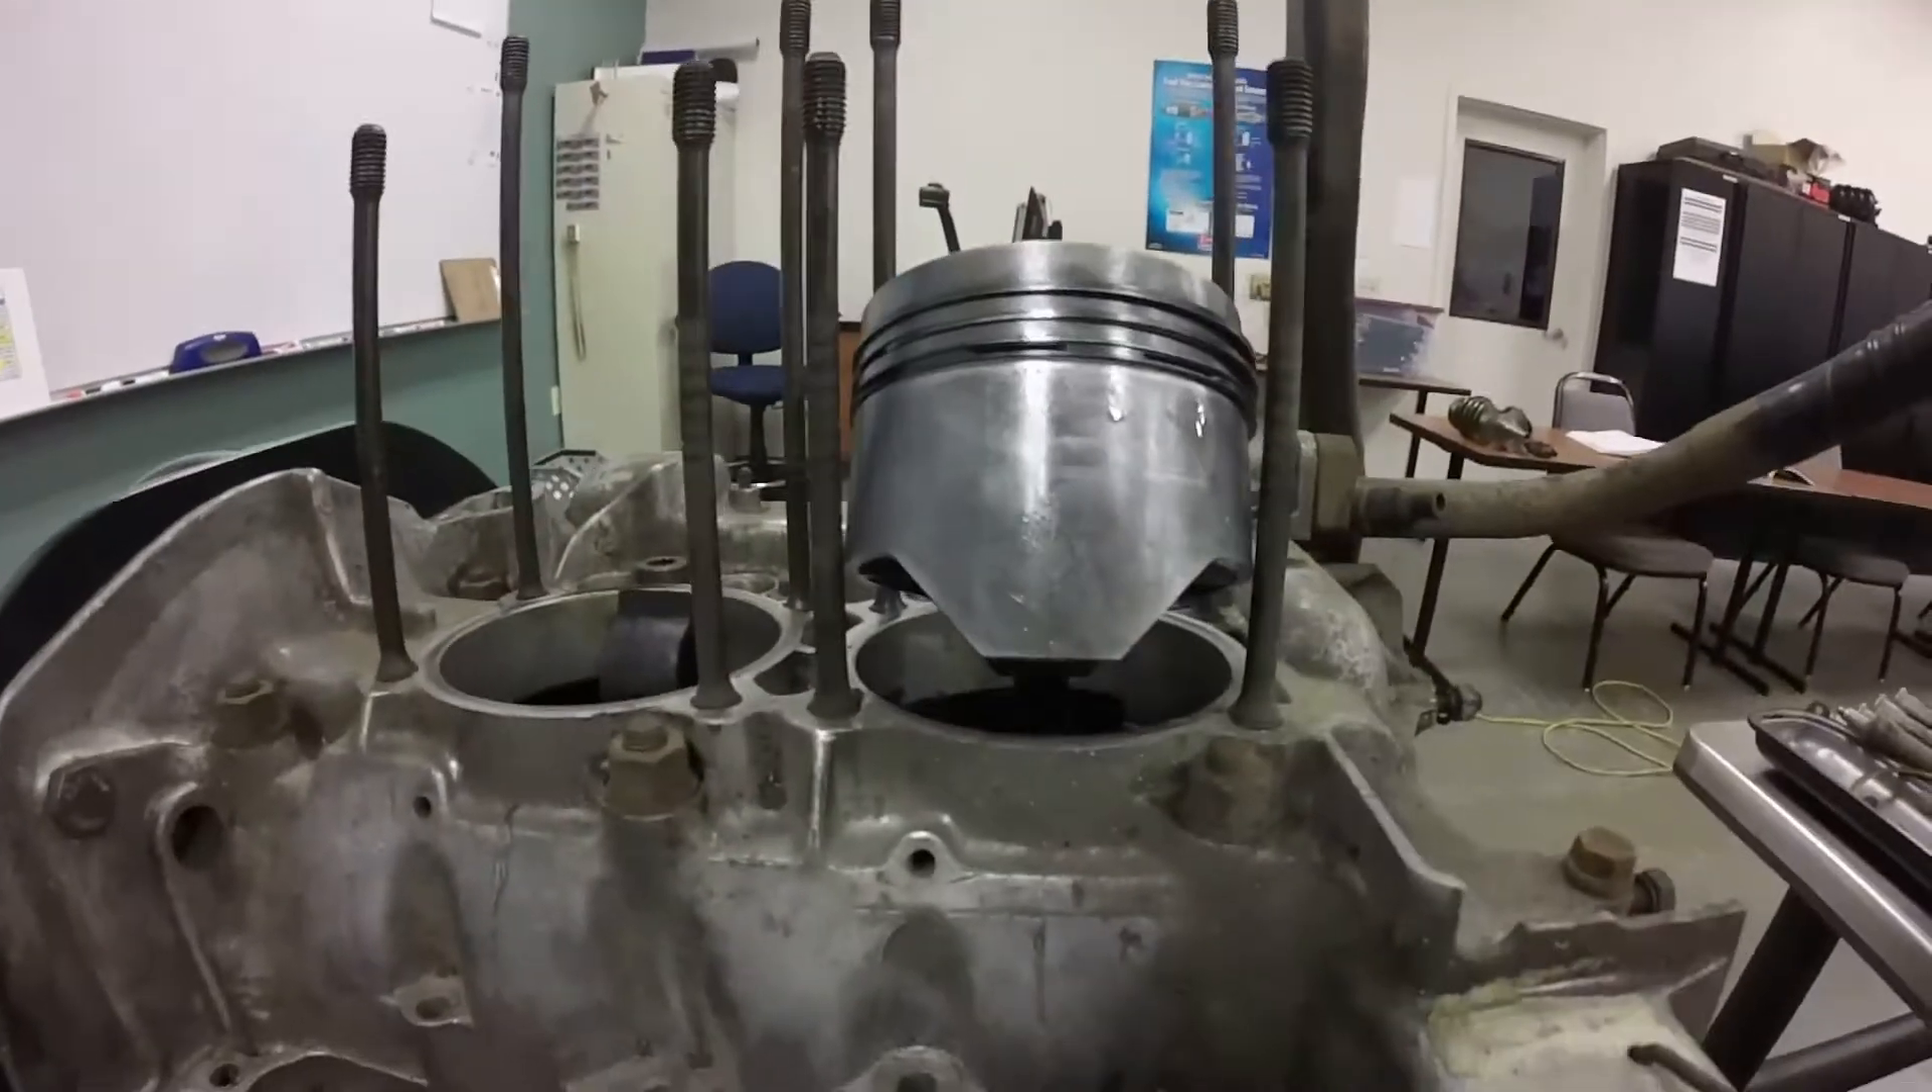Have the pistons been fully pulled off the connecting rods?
No.